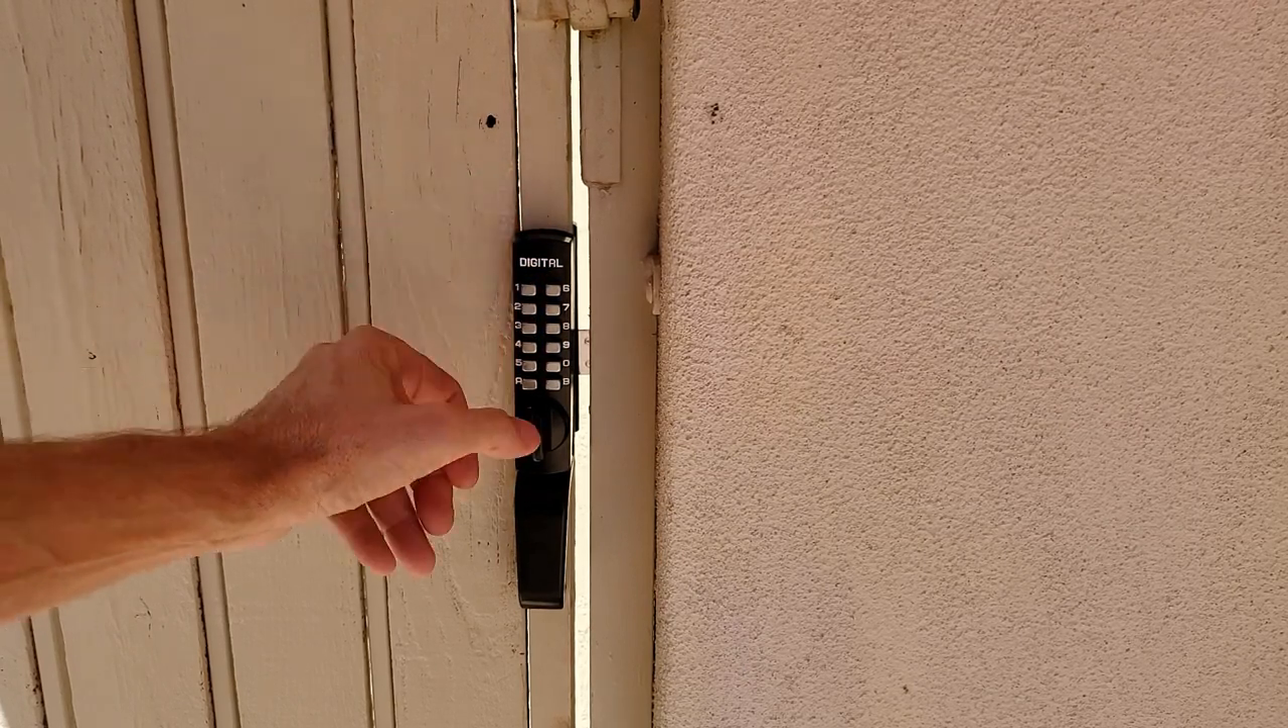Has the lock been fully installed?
Yes.